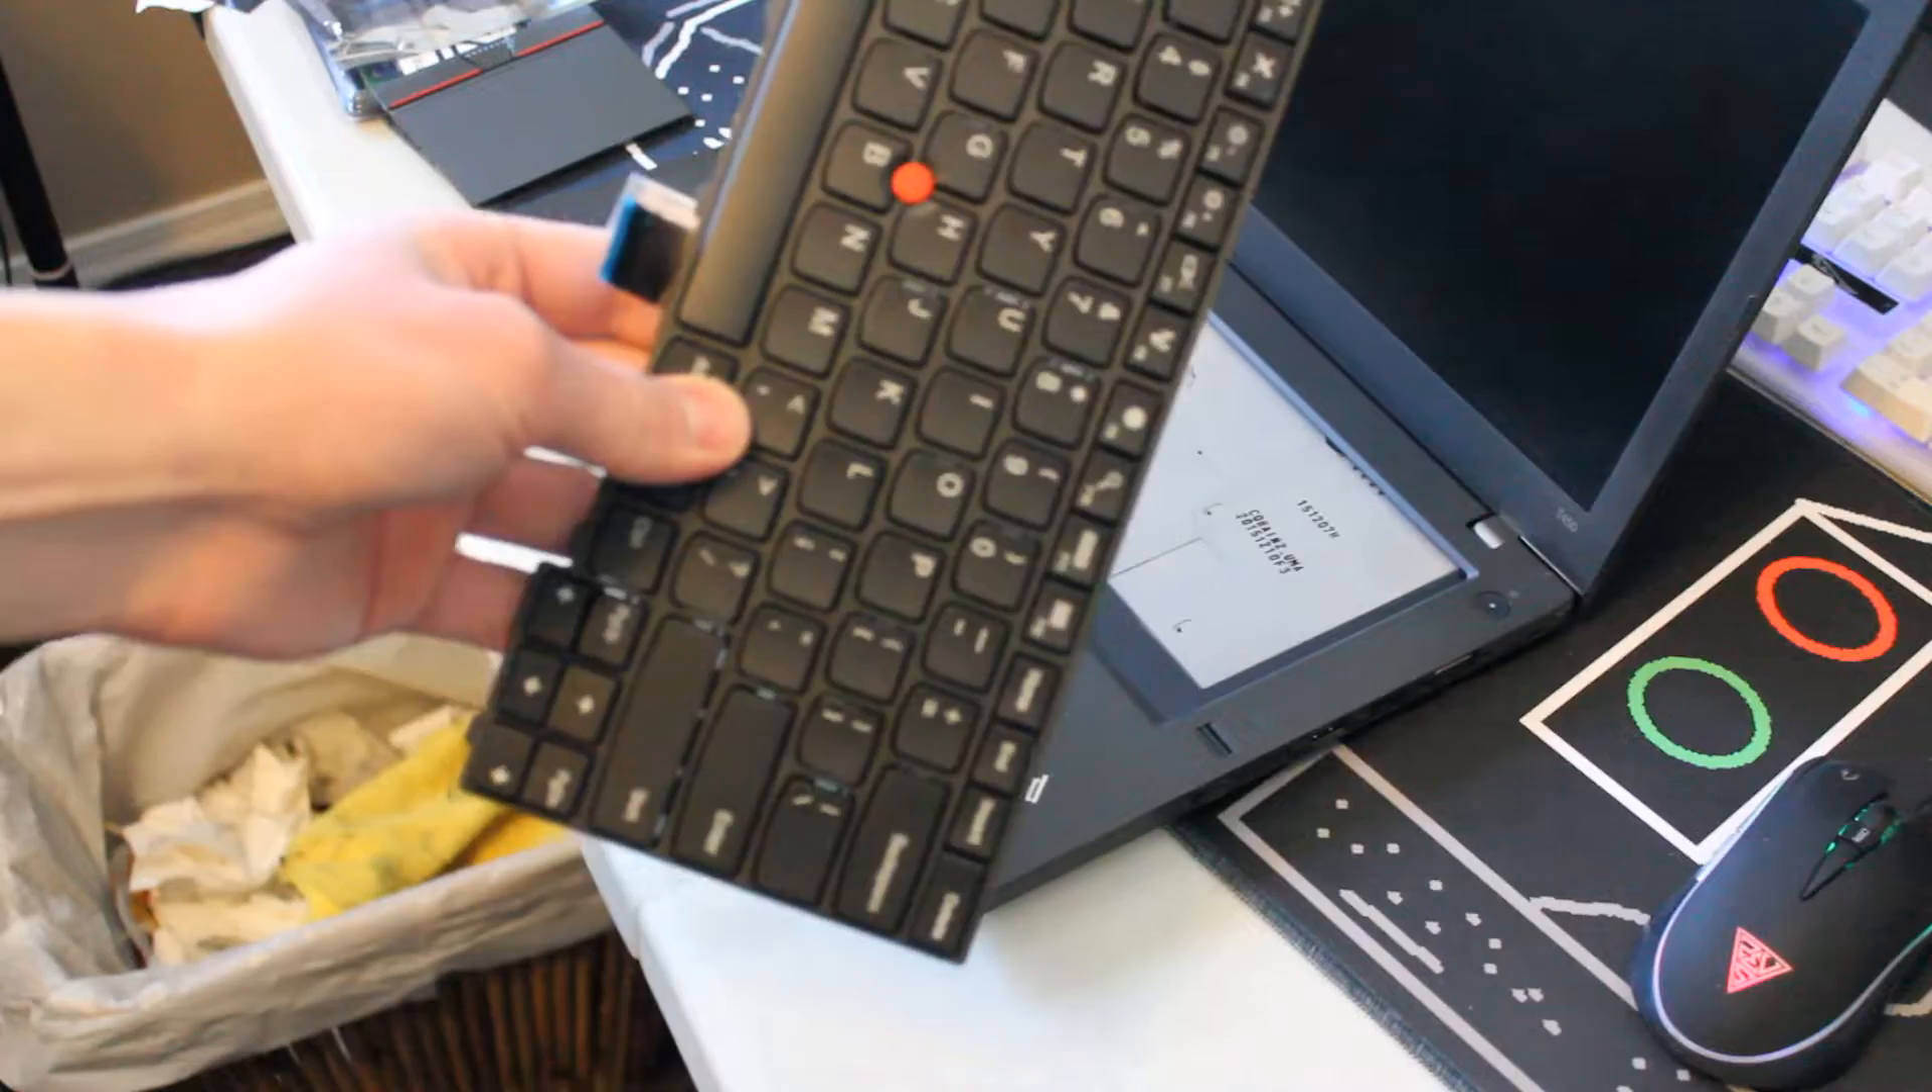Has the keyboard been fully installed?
No.